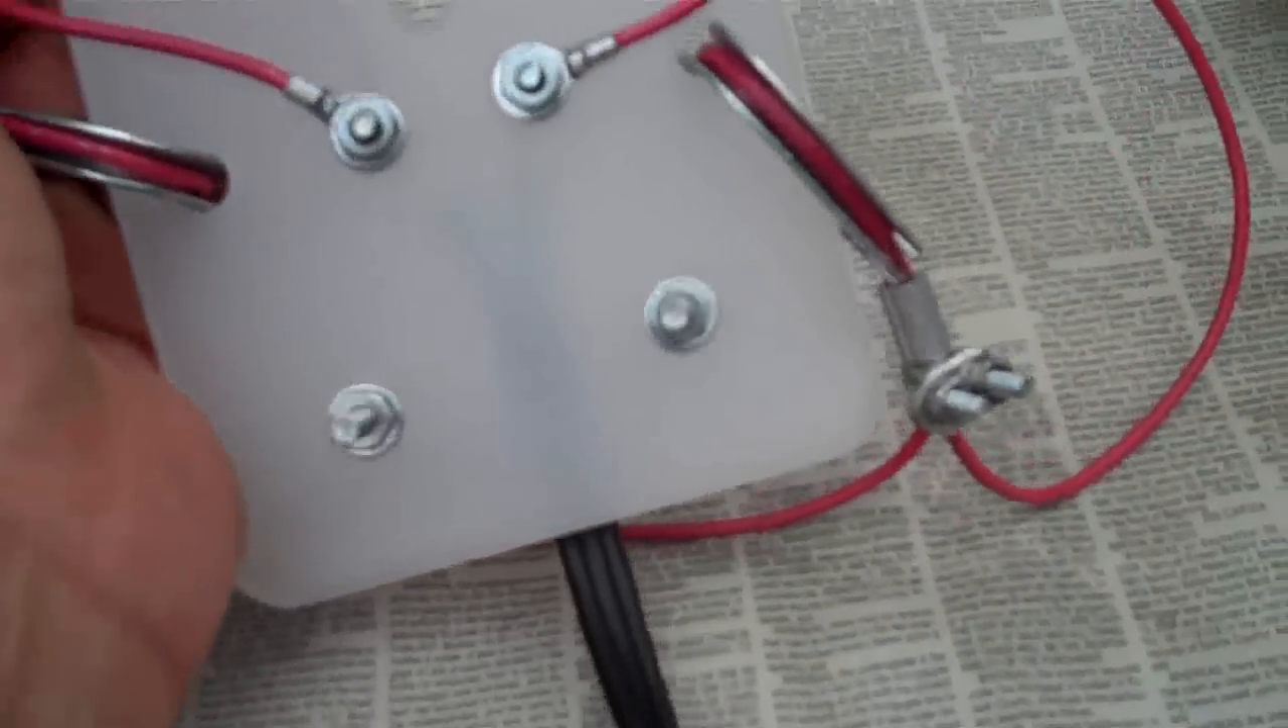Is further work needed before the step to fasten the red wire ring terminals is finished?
No.